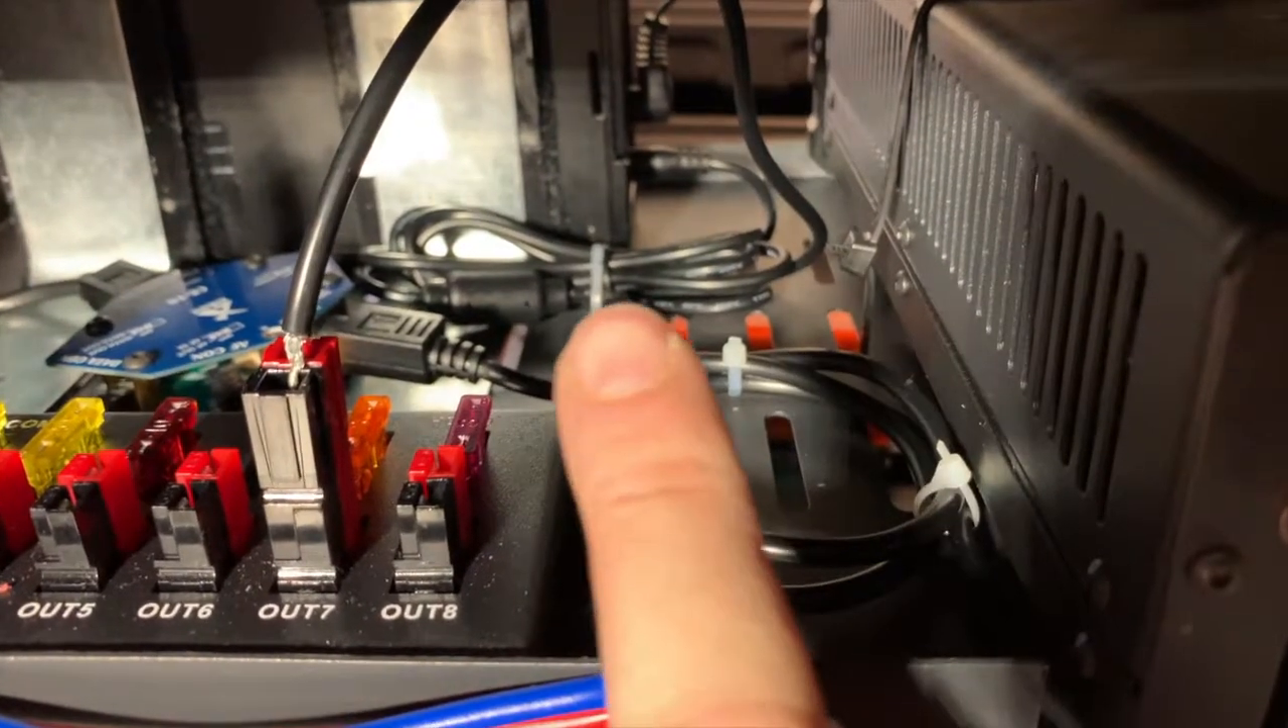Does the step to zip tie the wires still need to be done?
No.